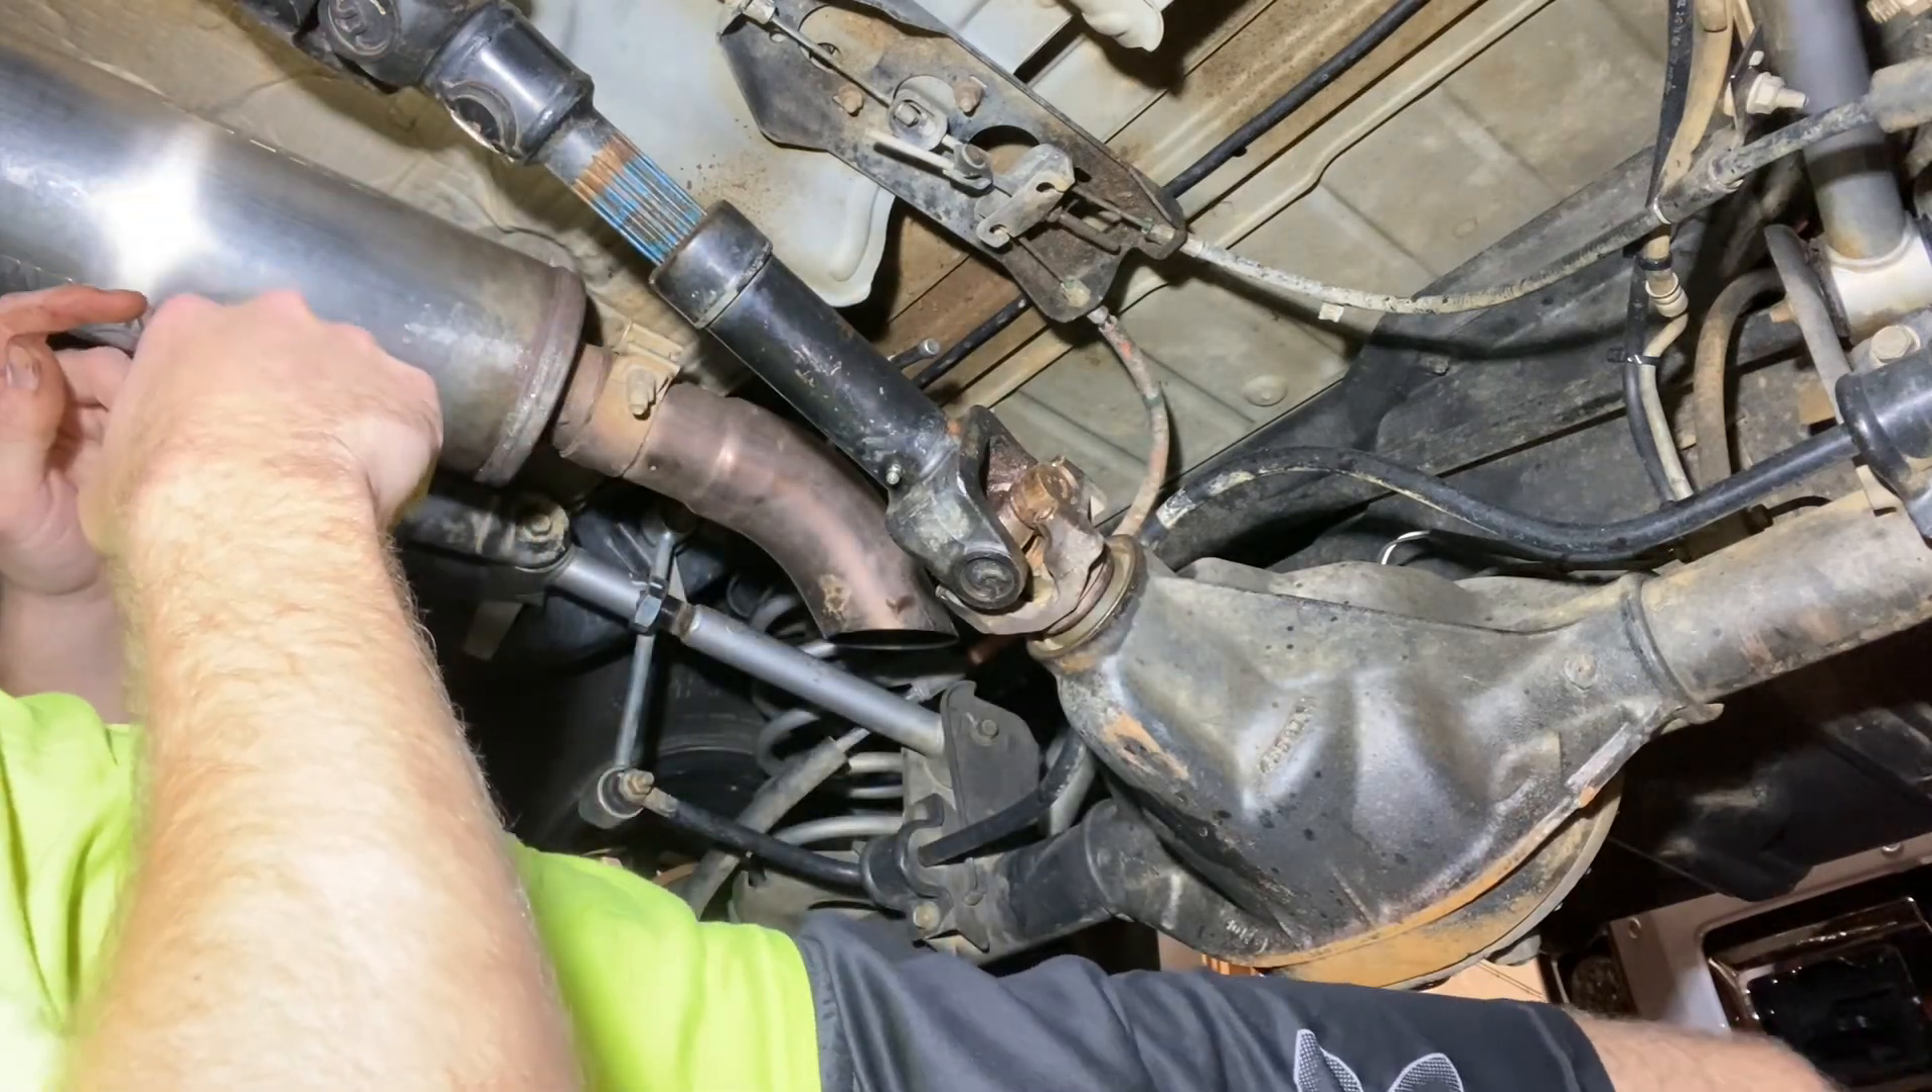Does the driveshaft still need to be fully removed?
Yes.